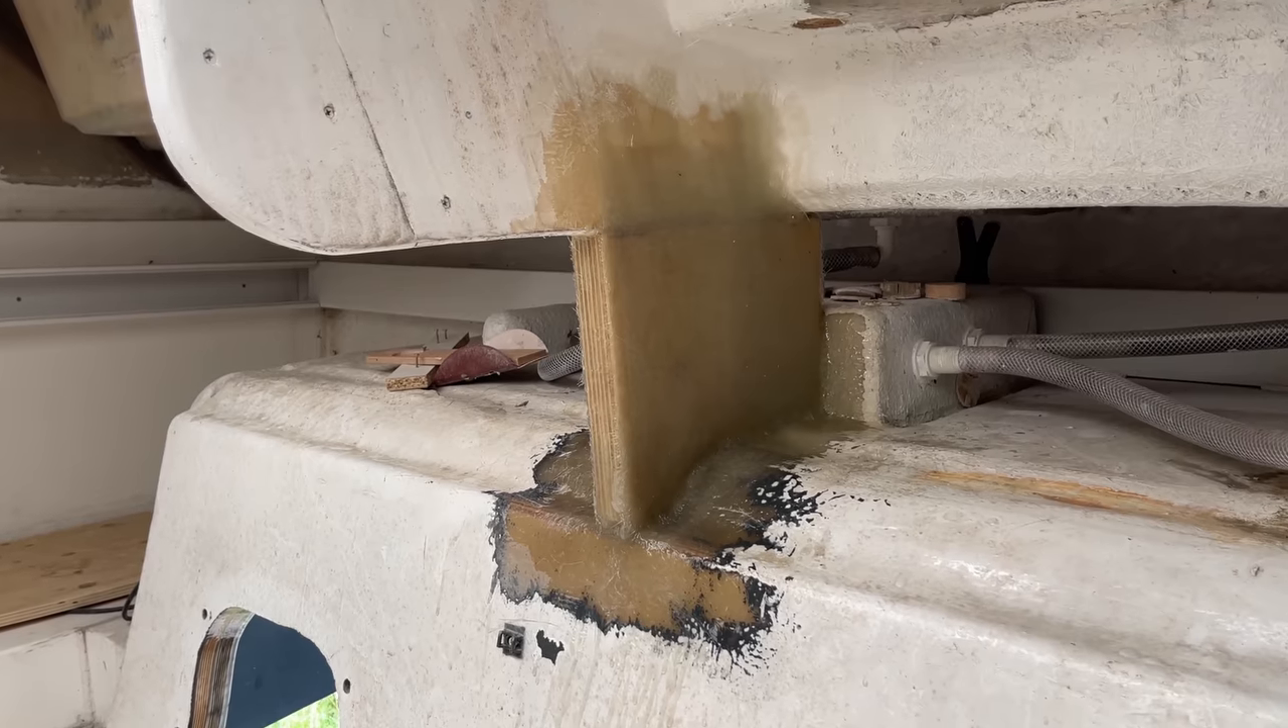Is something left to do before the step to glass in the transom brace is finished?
No.